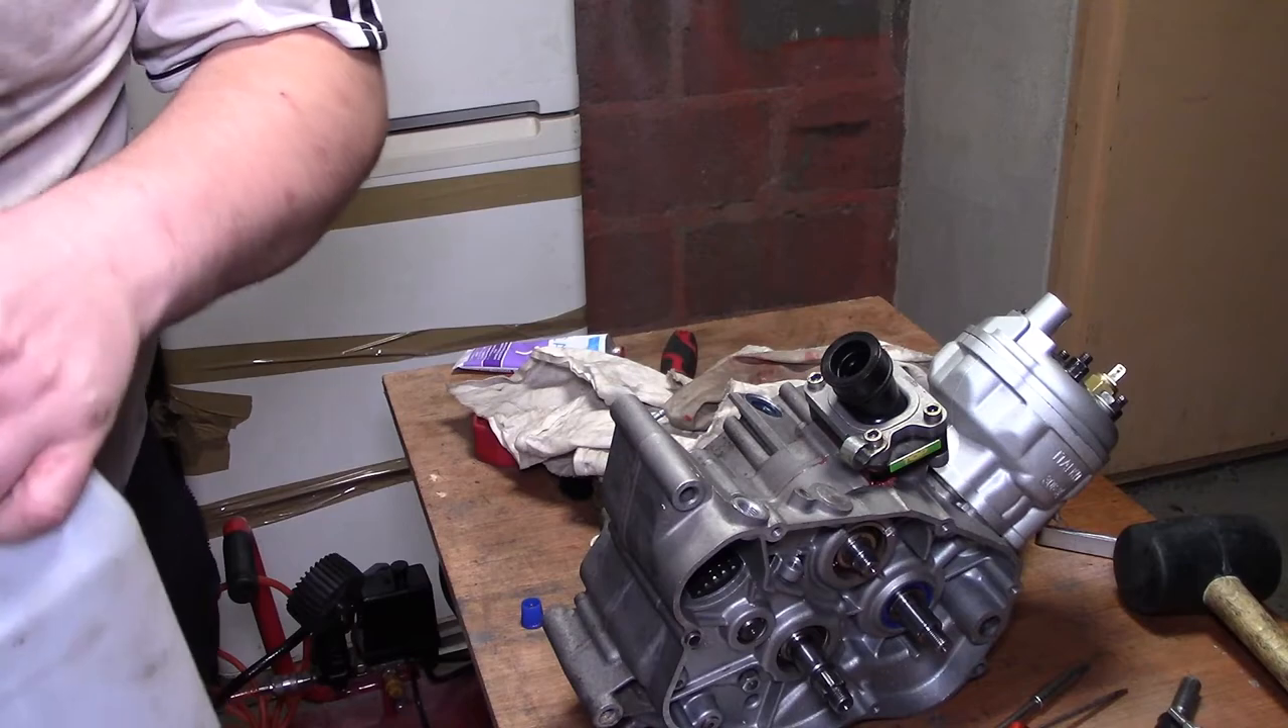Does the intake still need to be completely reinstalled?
No.